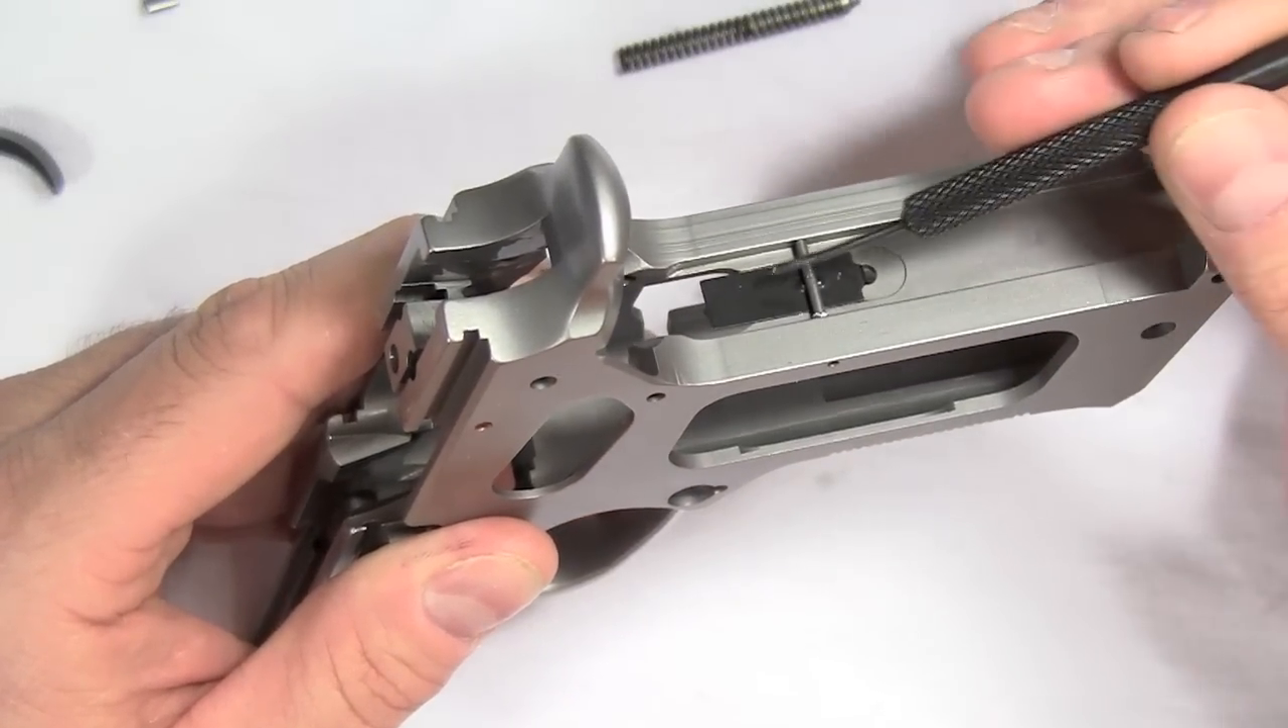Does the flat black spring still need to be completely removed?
Yes.